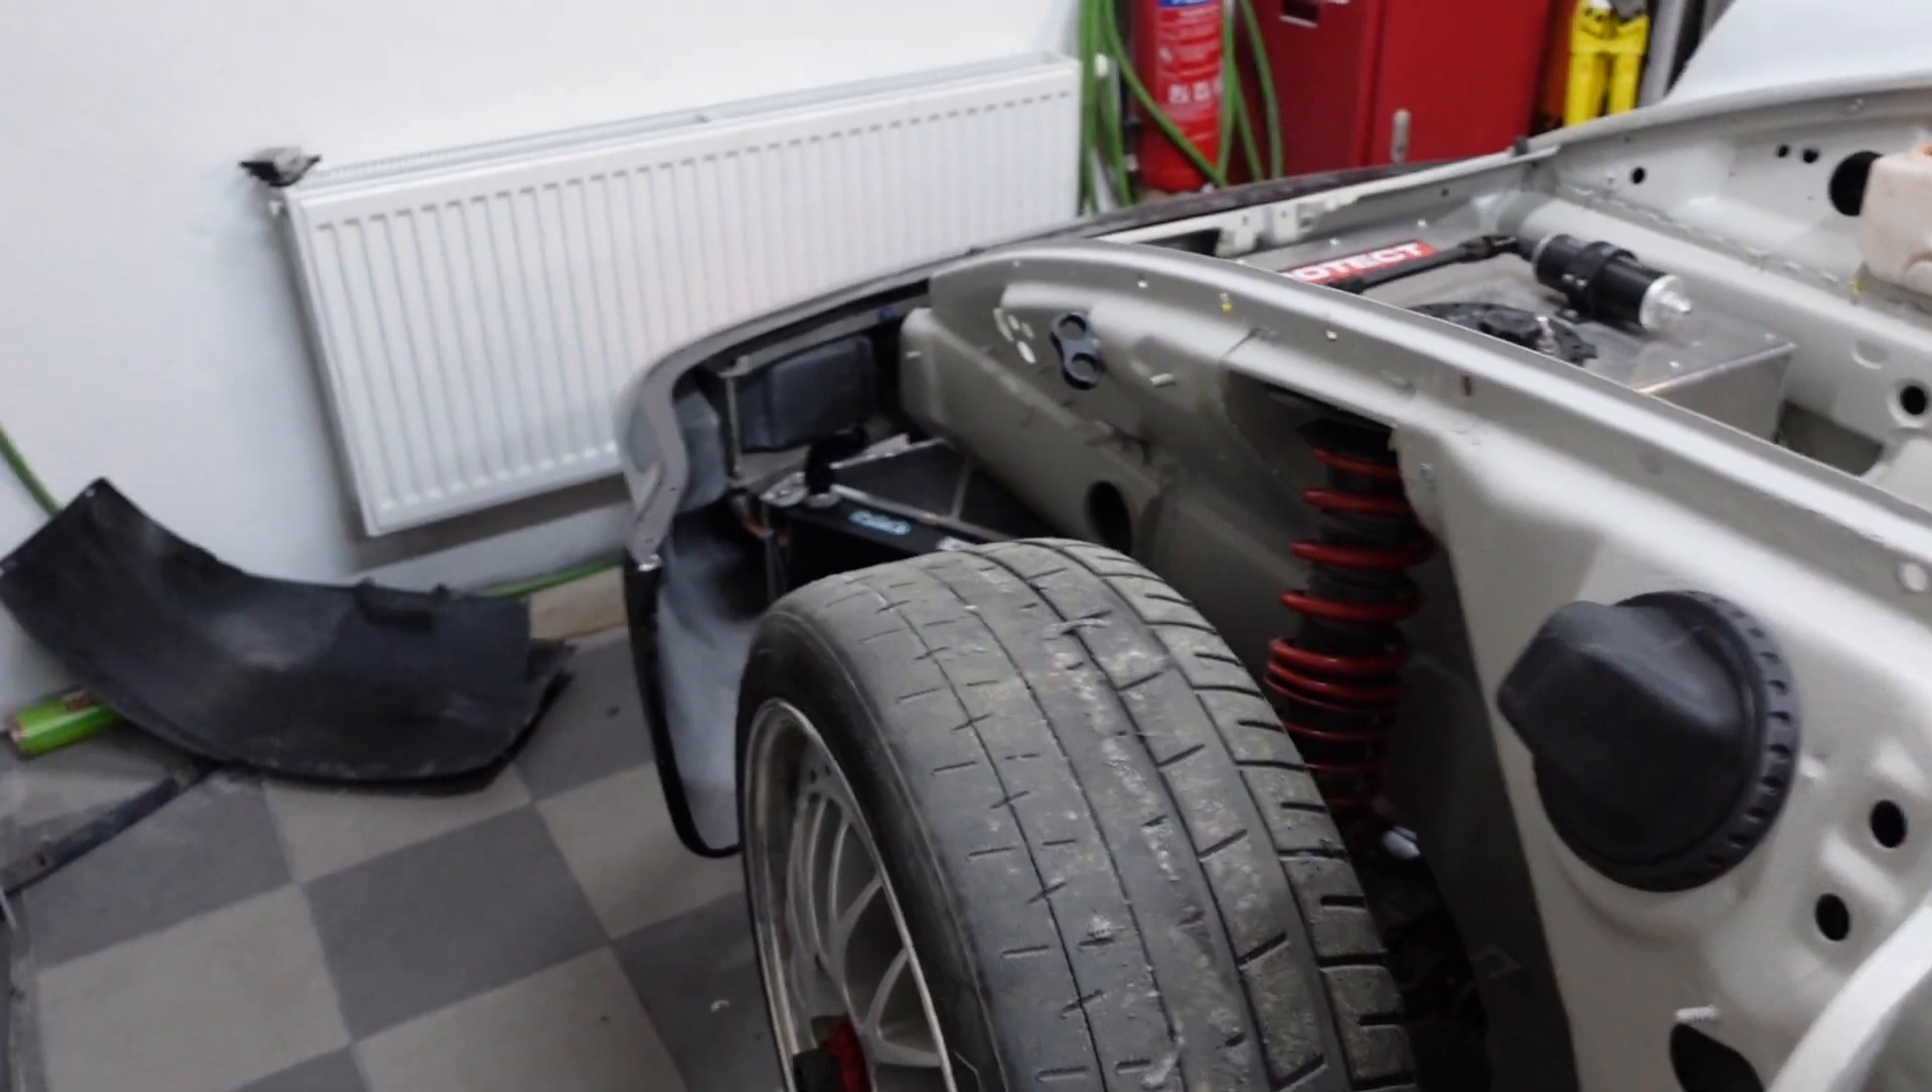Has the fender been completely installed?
No.